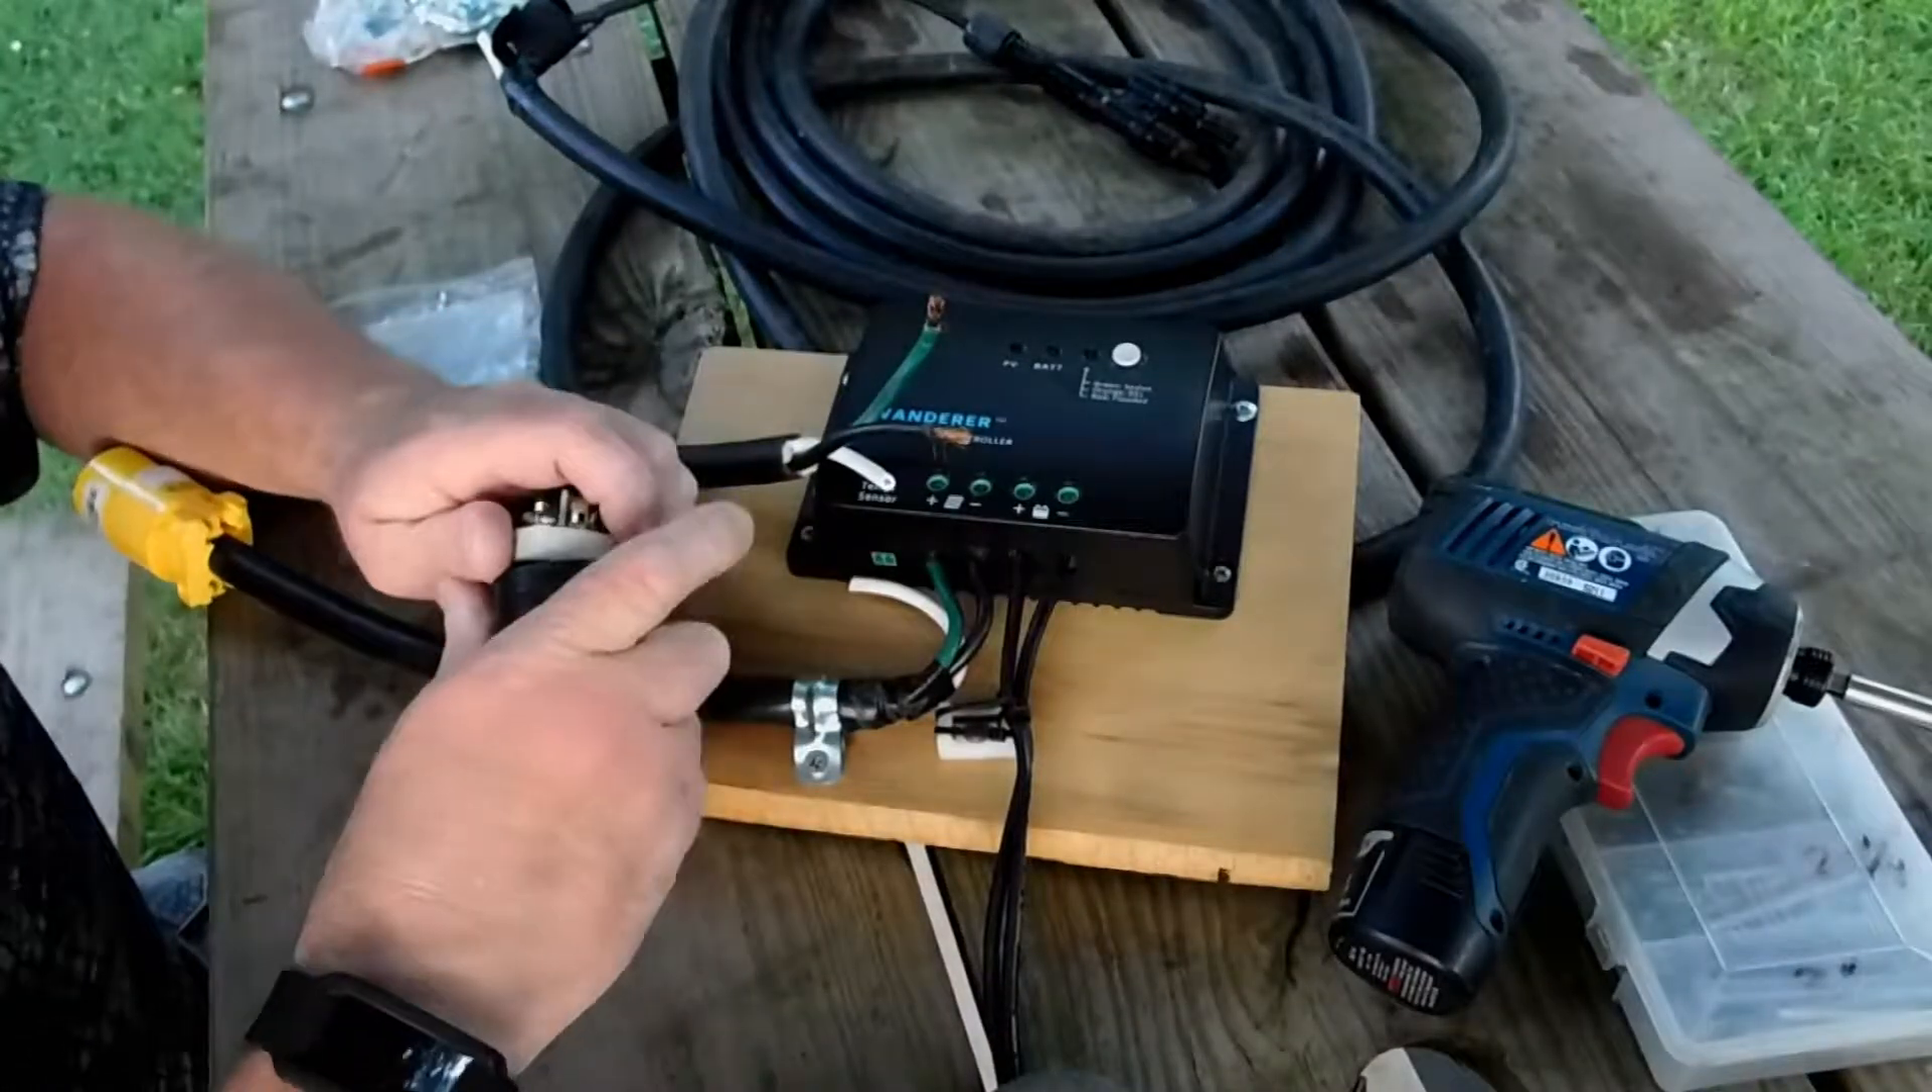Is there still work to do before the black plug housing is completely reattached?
Yes.